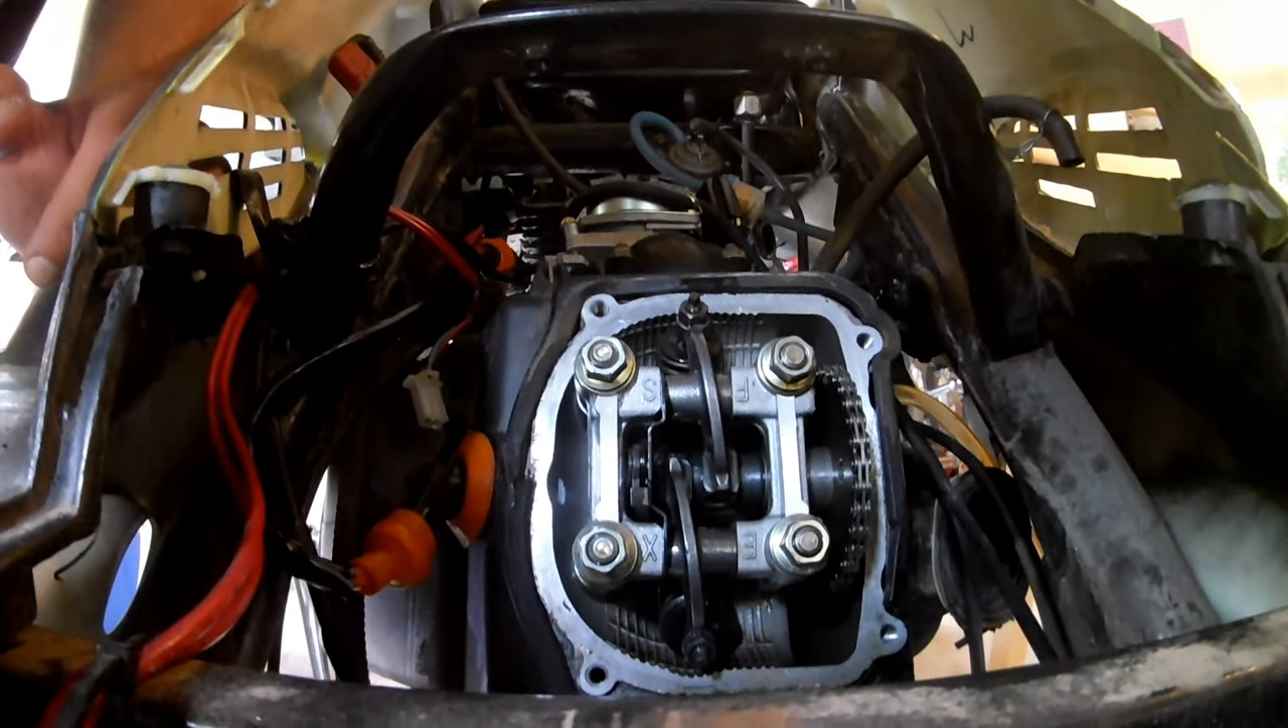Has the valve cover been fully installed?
No.